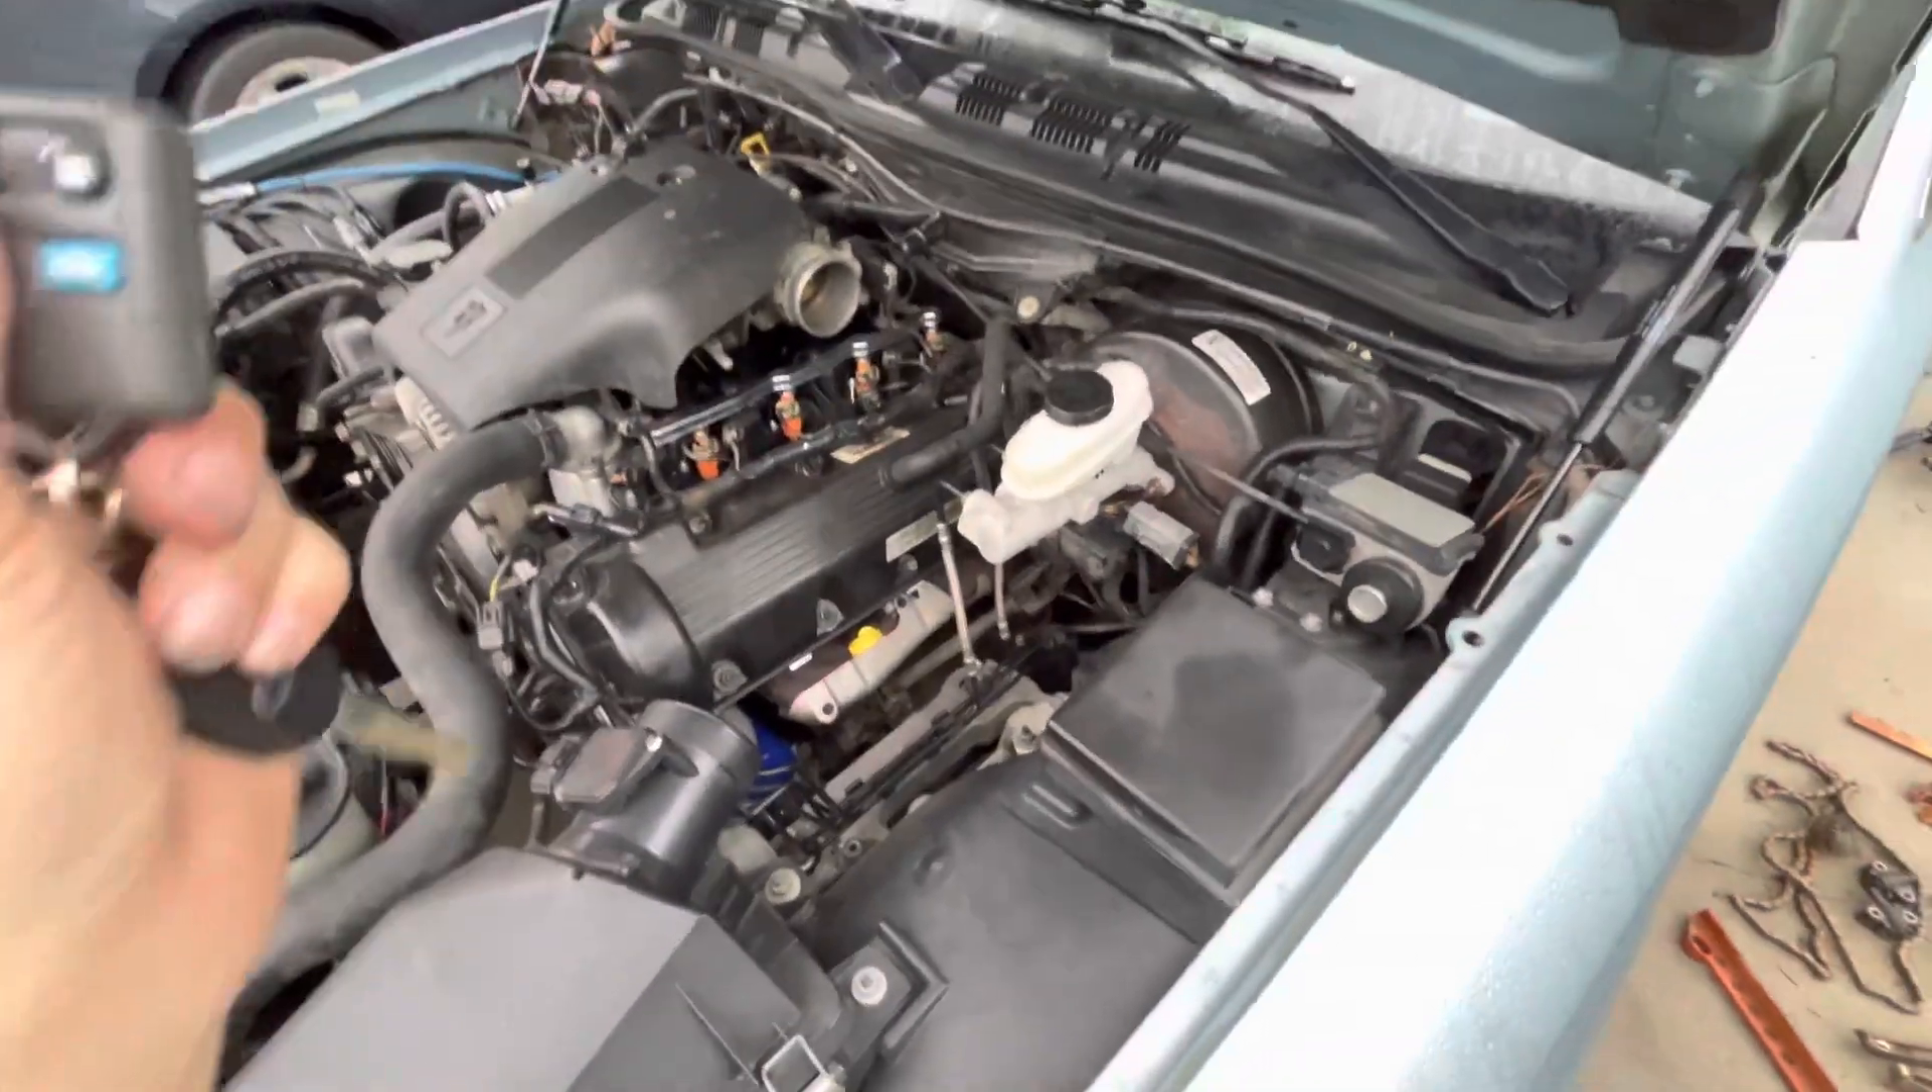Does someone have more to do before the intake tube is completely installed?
Yes.